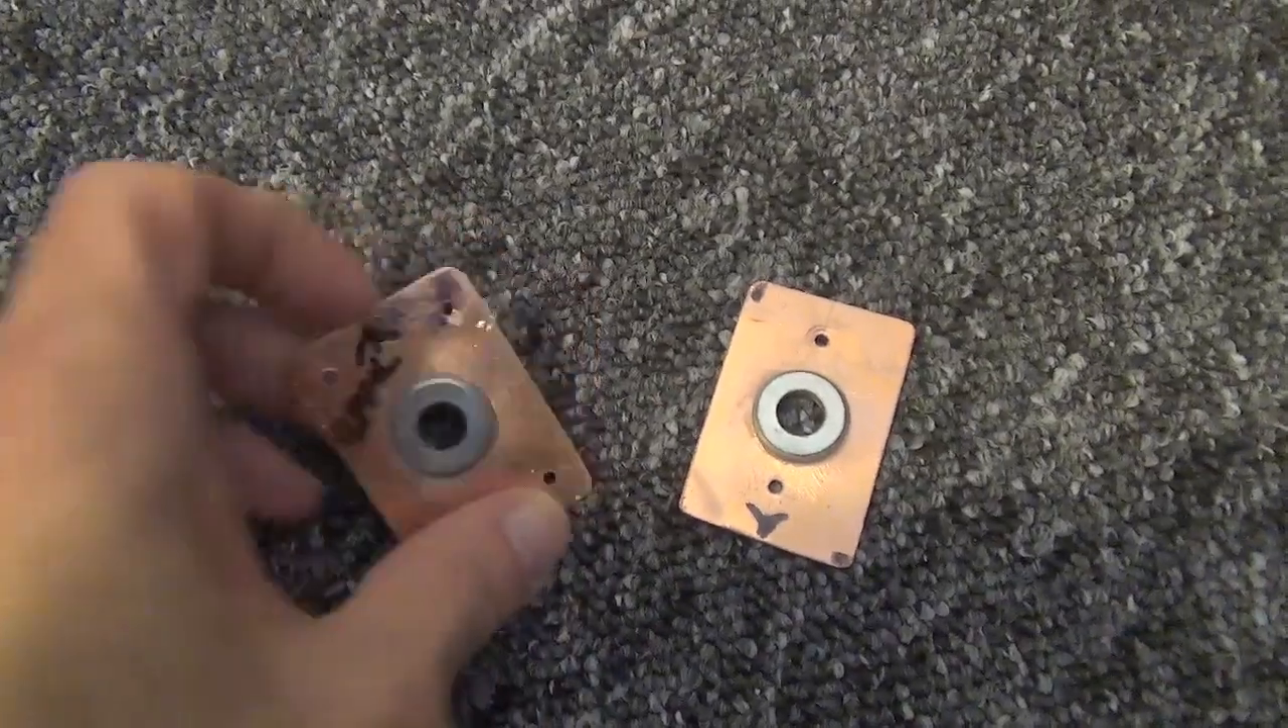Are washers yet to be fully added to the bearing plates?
No.